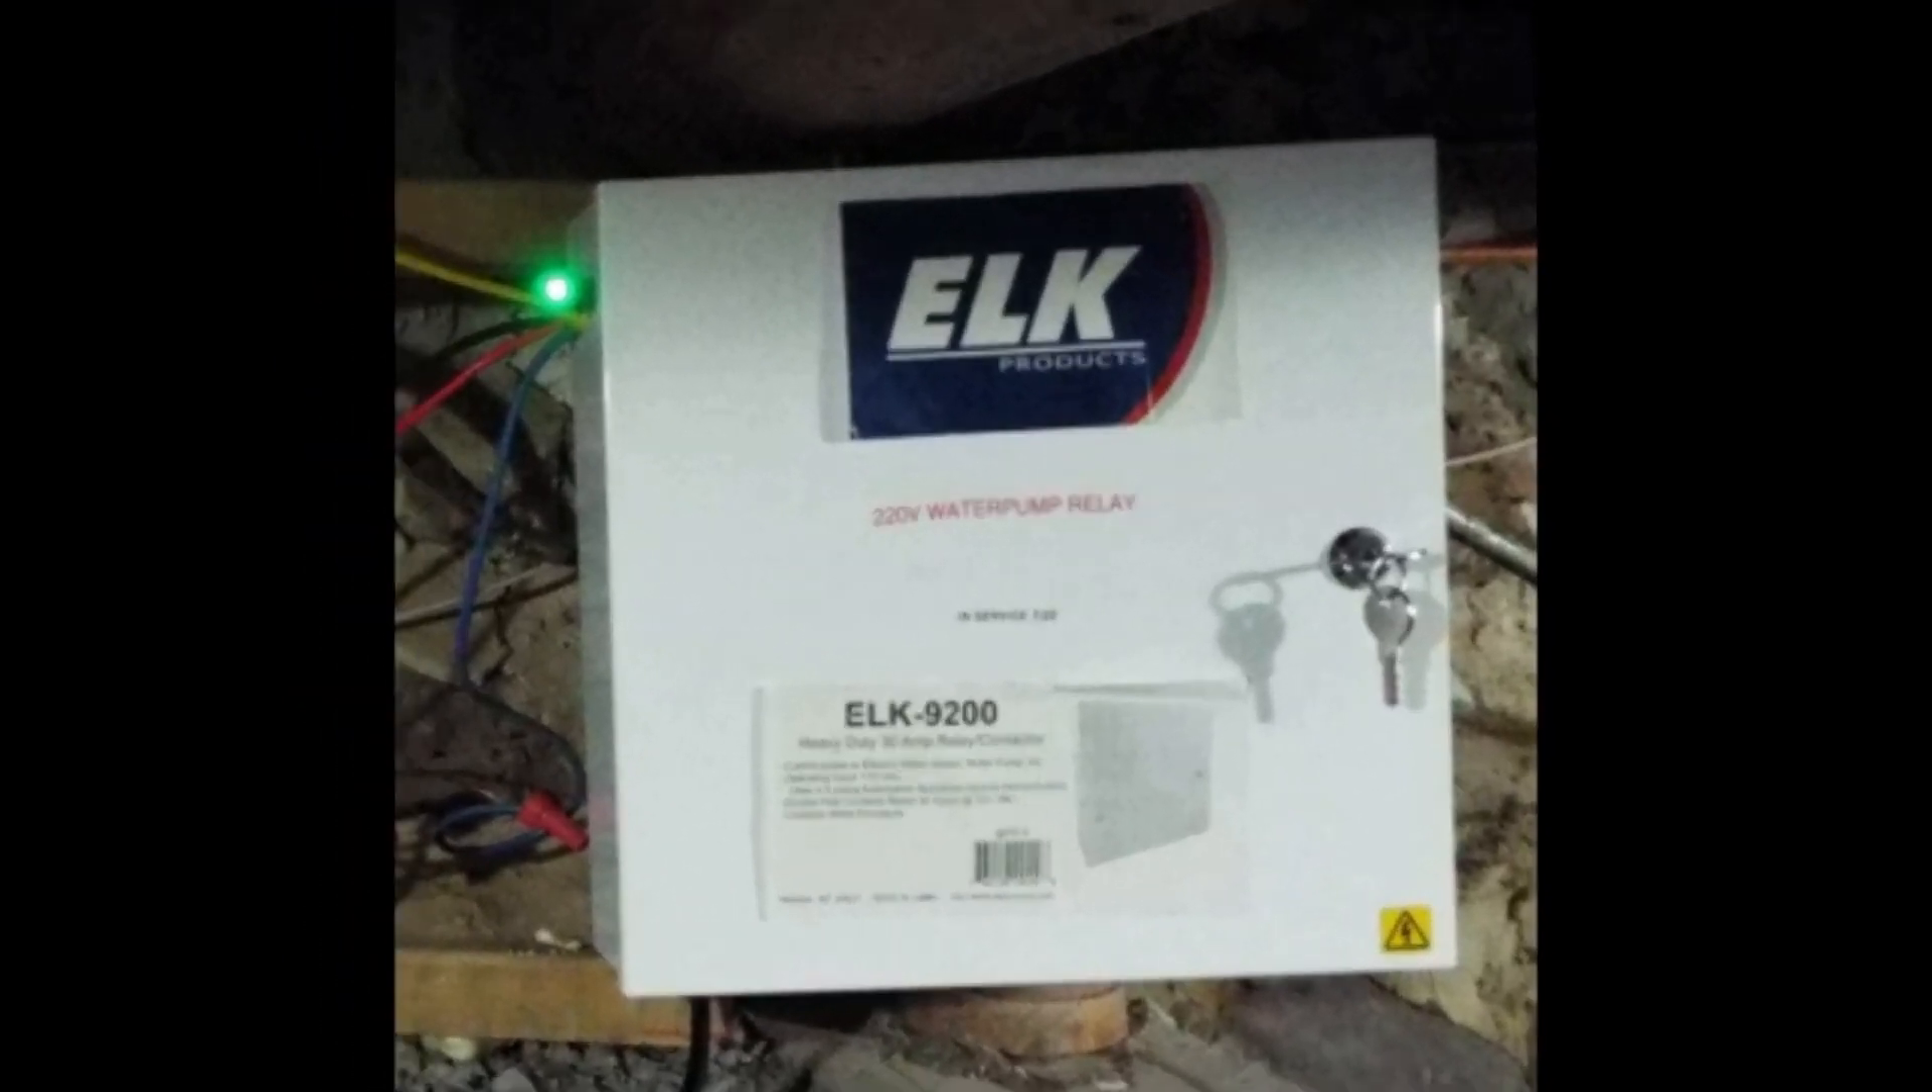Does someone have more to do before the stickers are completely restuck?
No.